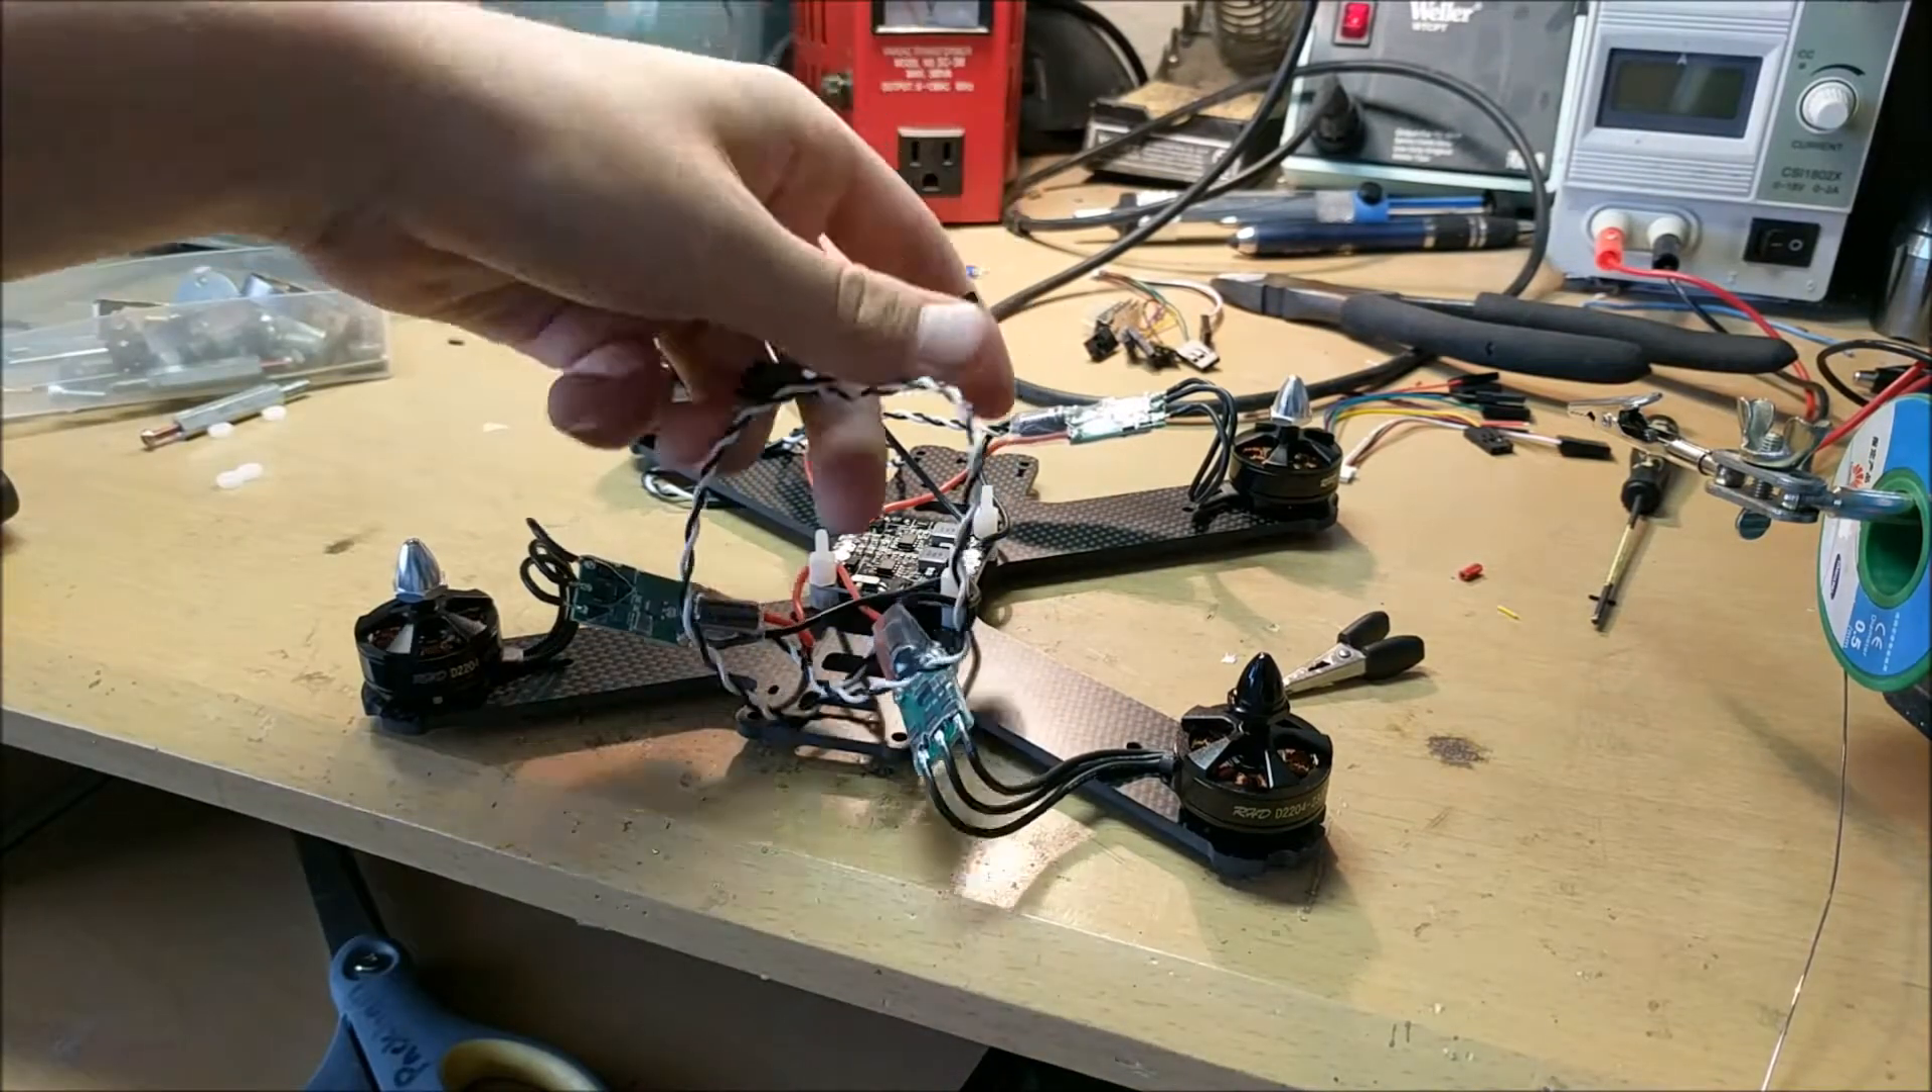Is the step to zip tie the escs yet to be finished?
Yes.